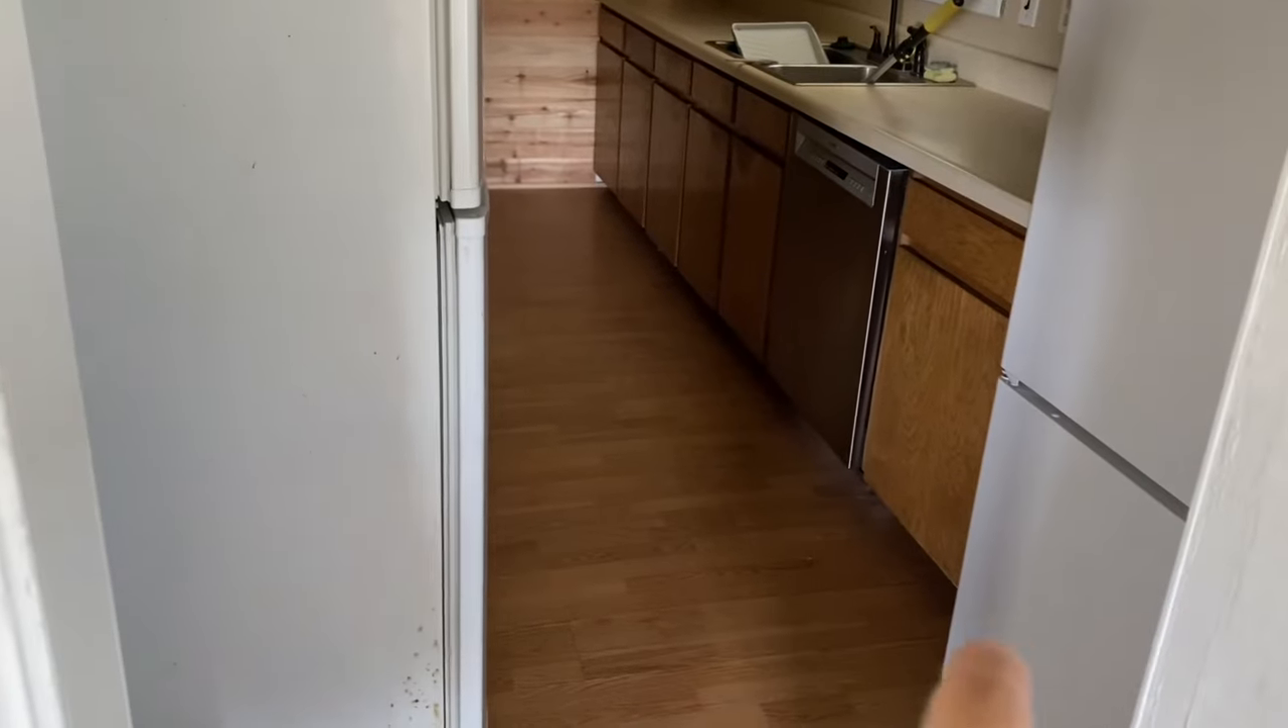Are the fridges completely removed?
No.